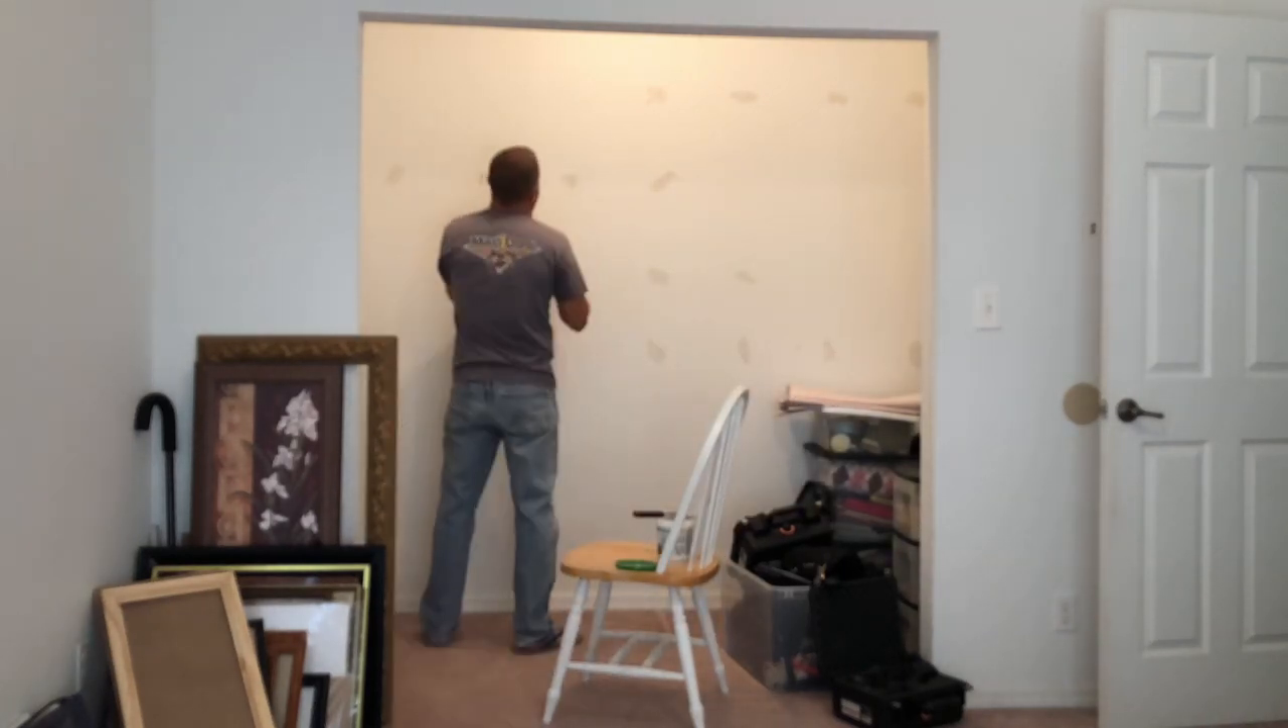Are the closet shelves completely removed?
Yes.